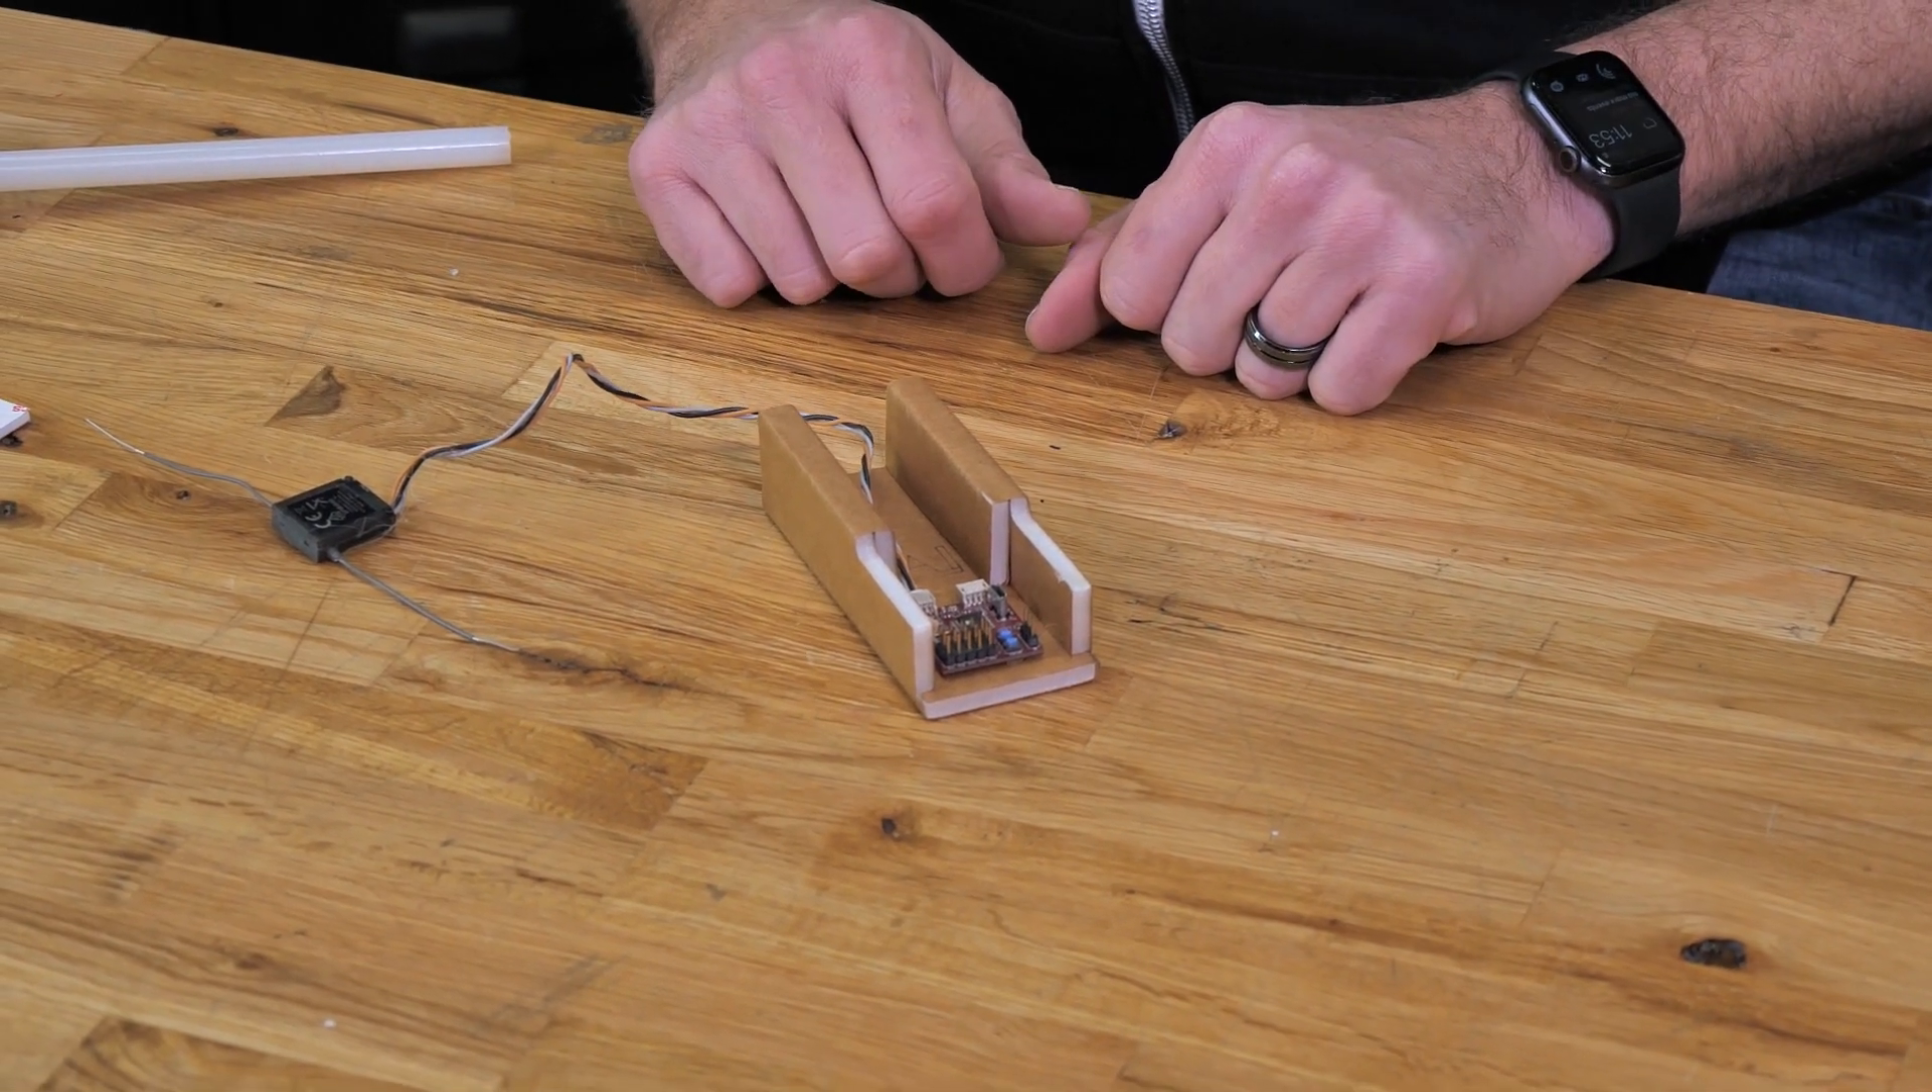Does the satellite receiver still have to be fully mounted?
Yes.